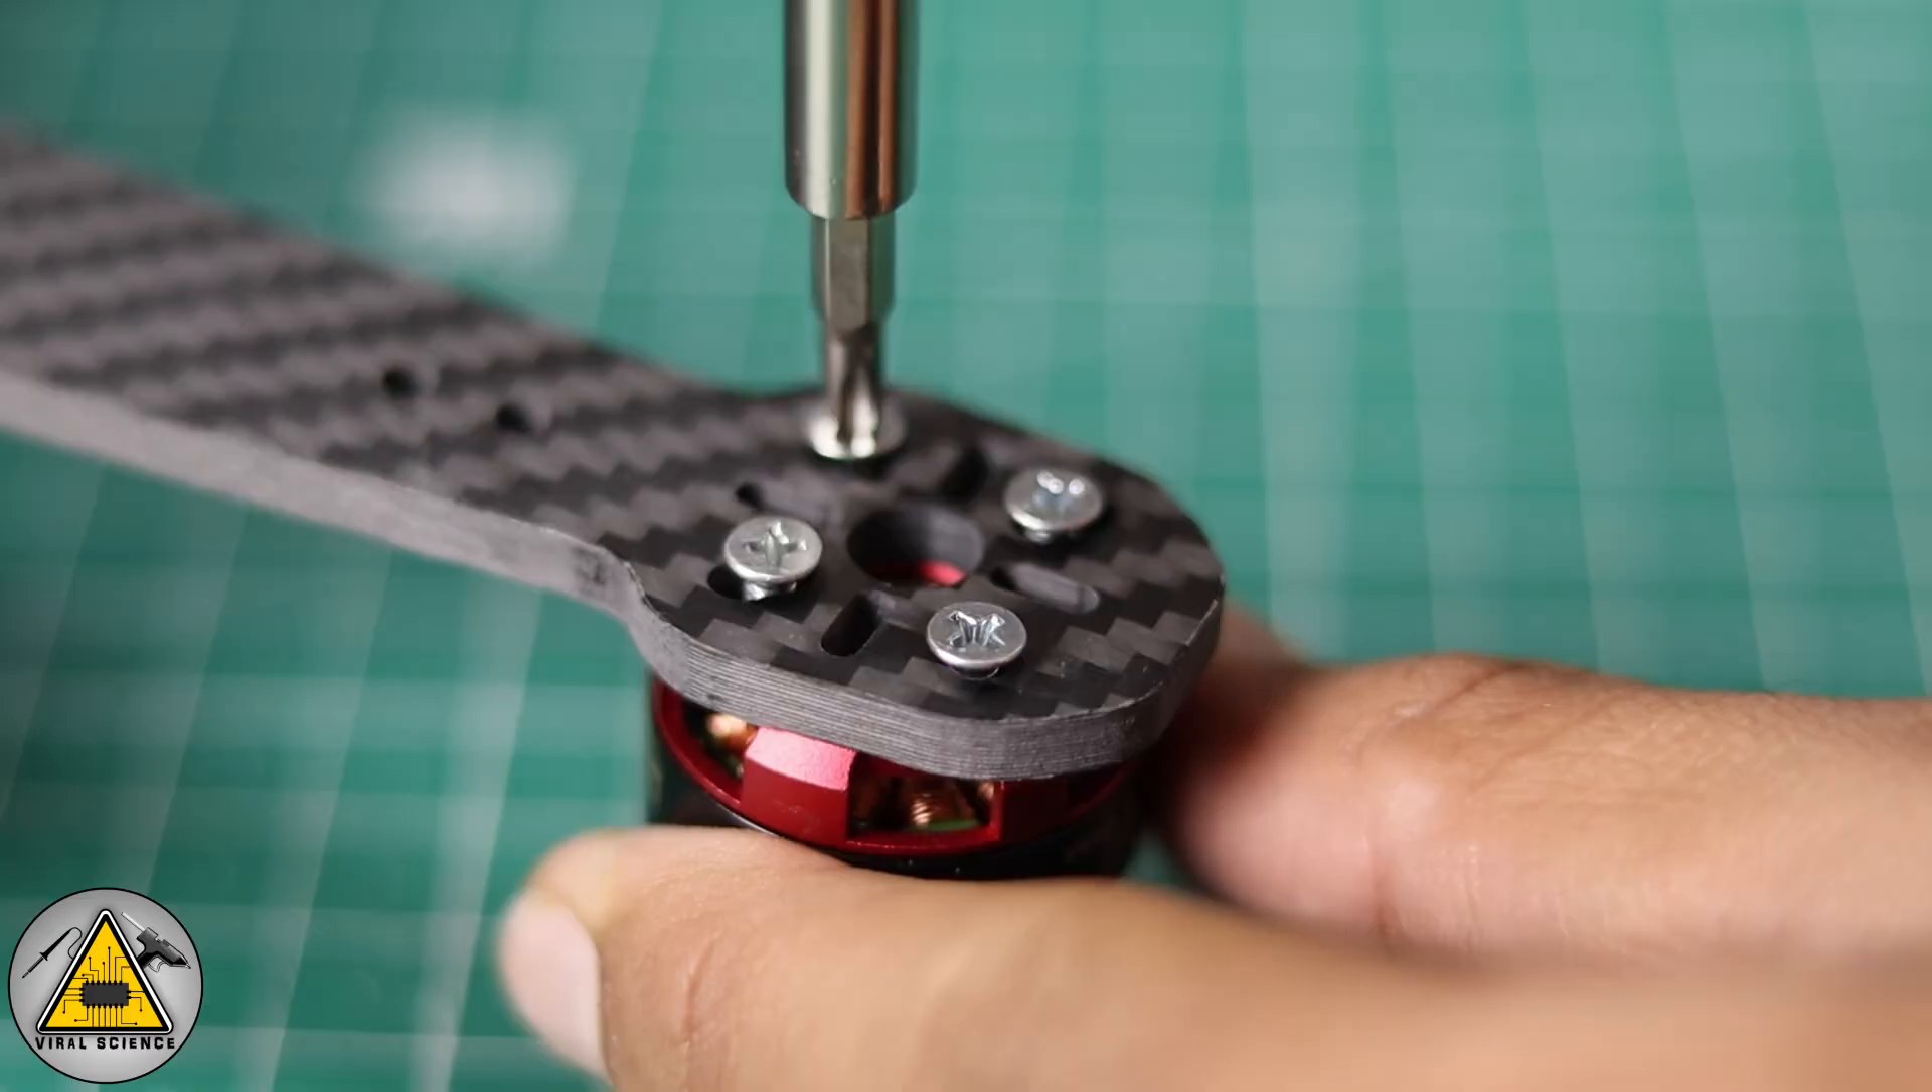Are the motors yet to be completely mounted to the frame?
Yes.